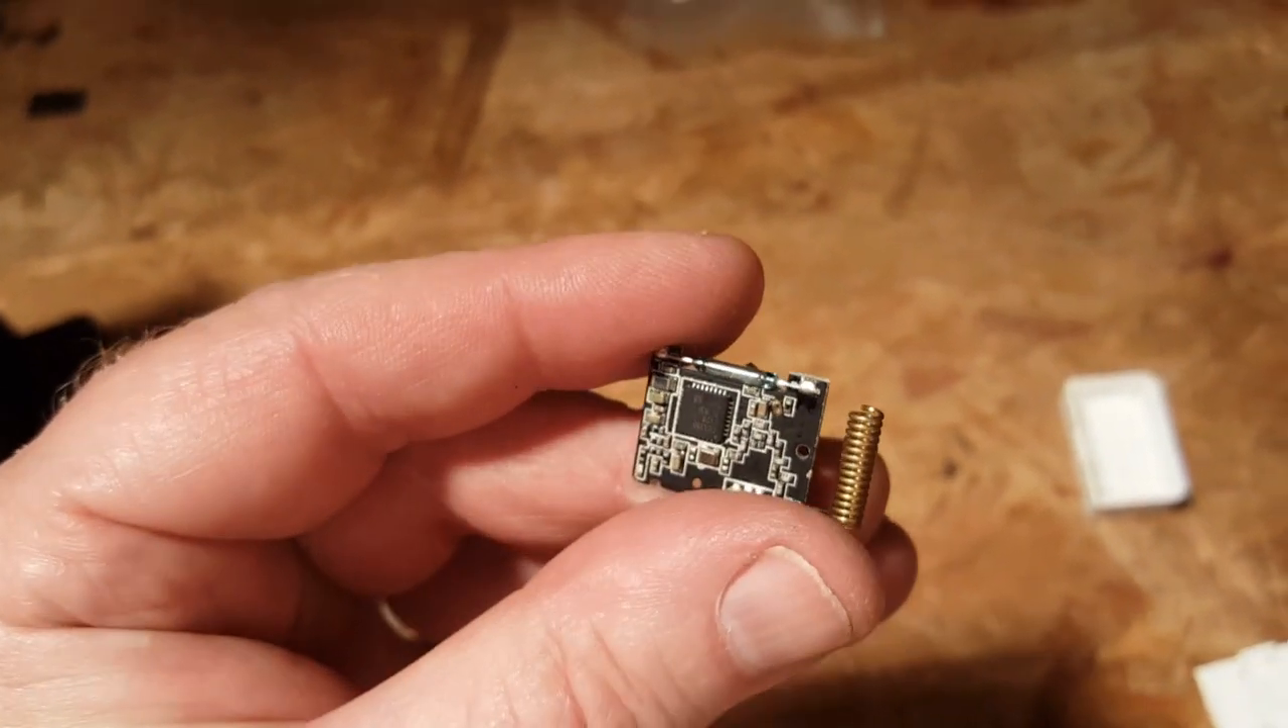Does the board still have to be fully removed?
No.